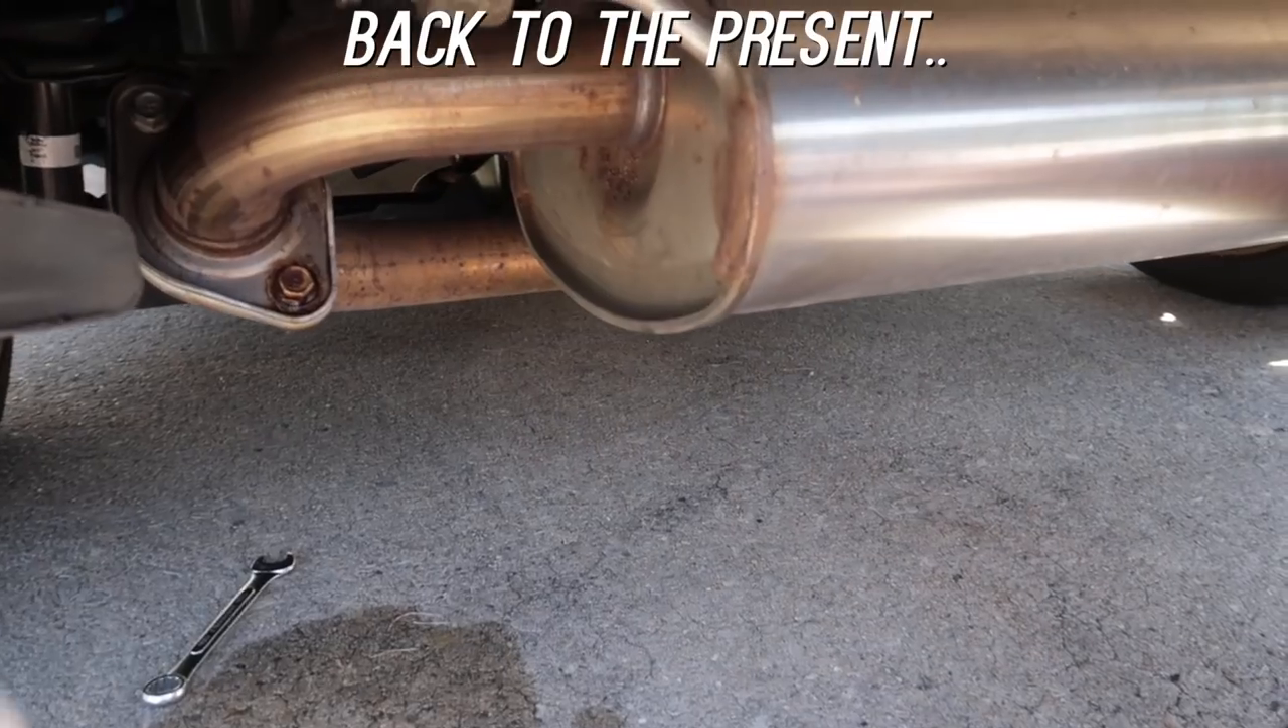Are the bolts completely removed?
No.